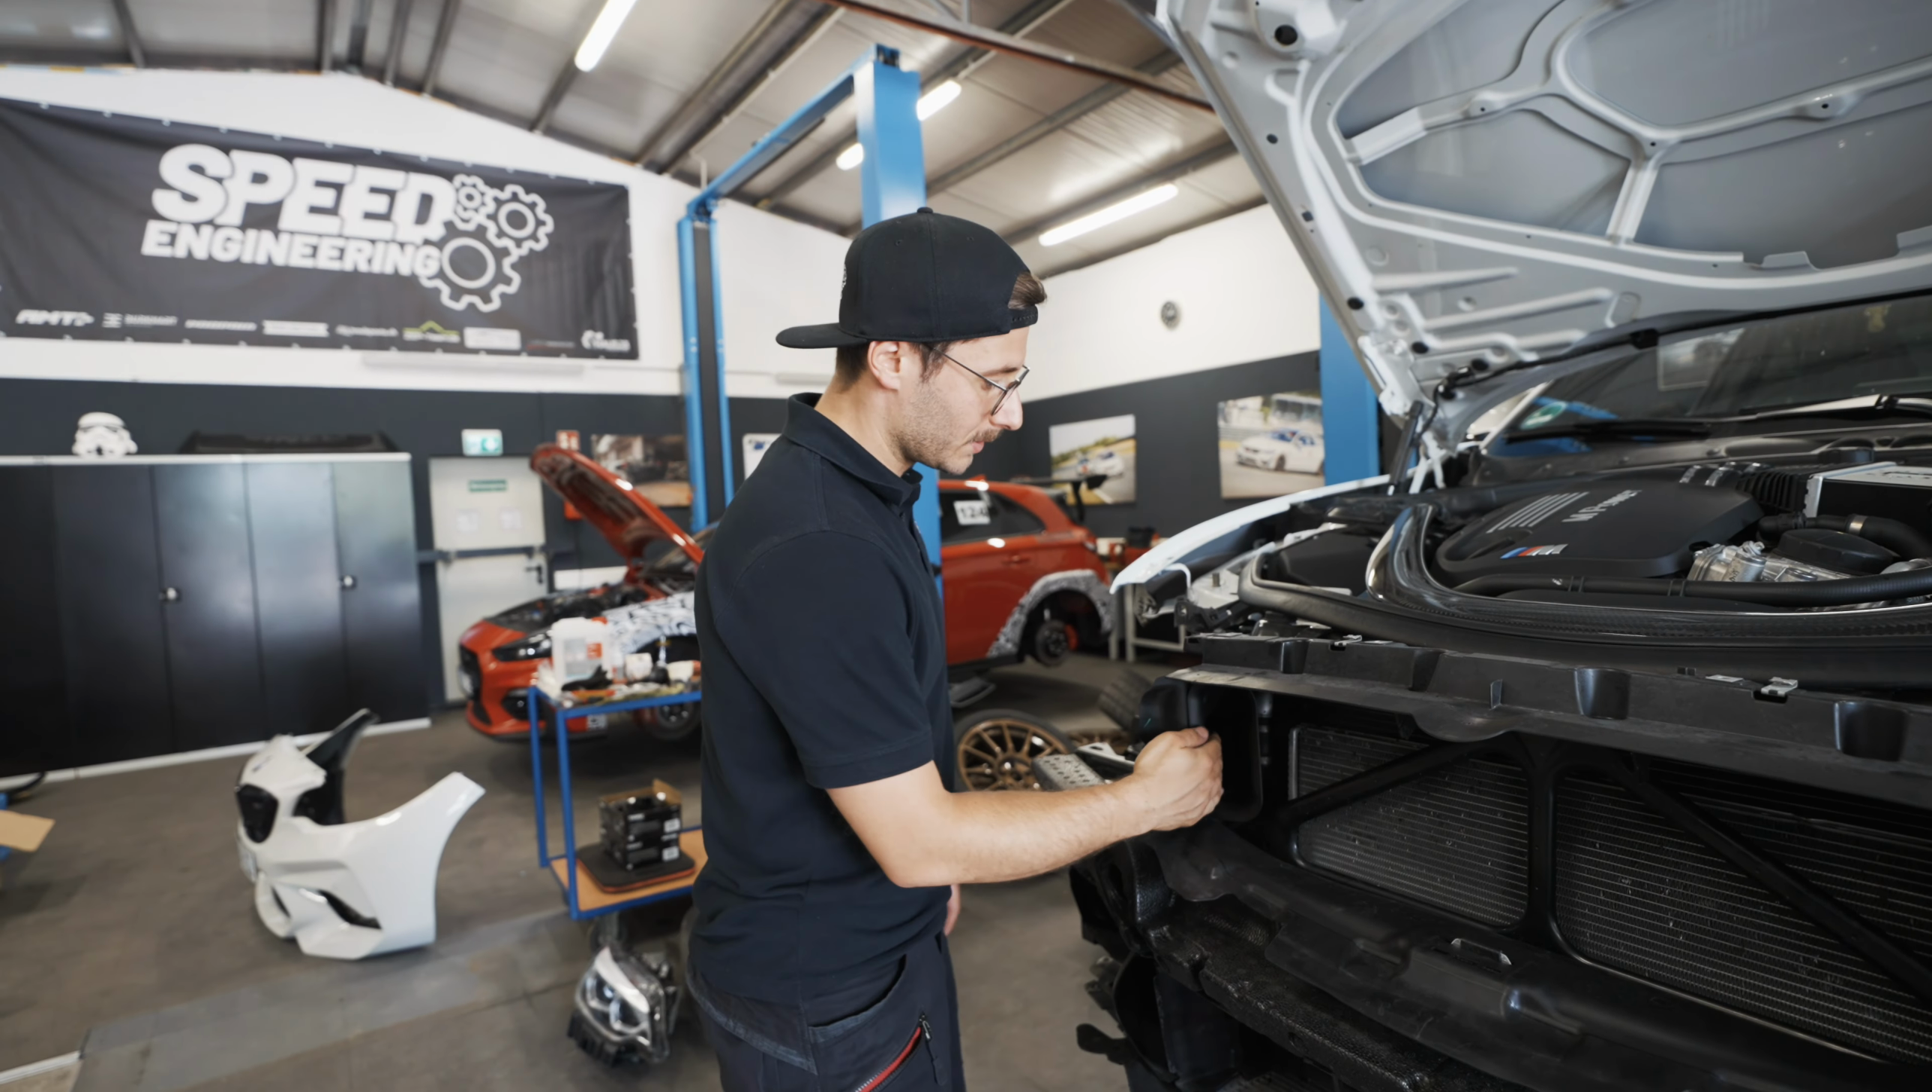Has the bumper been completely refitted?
No.